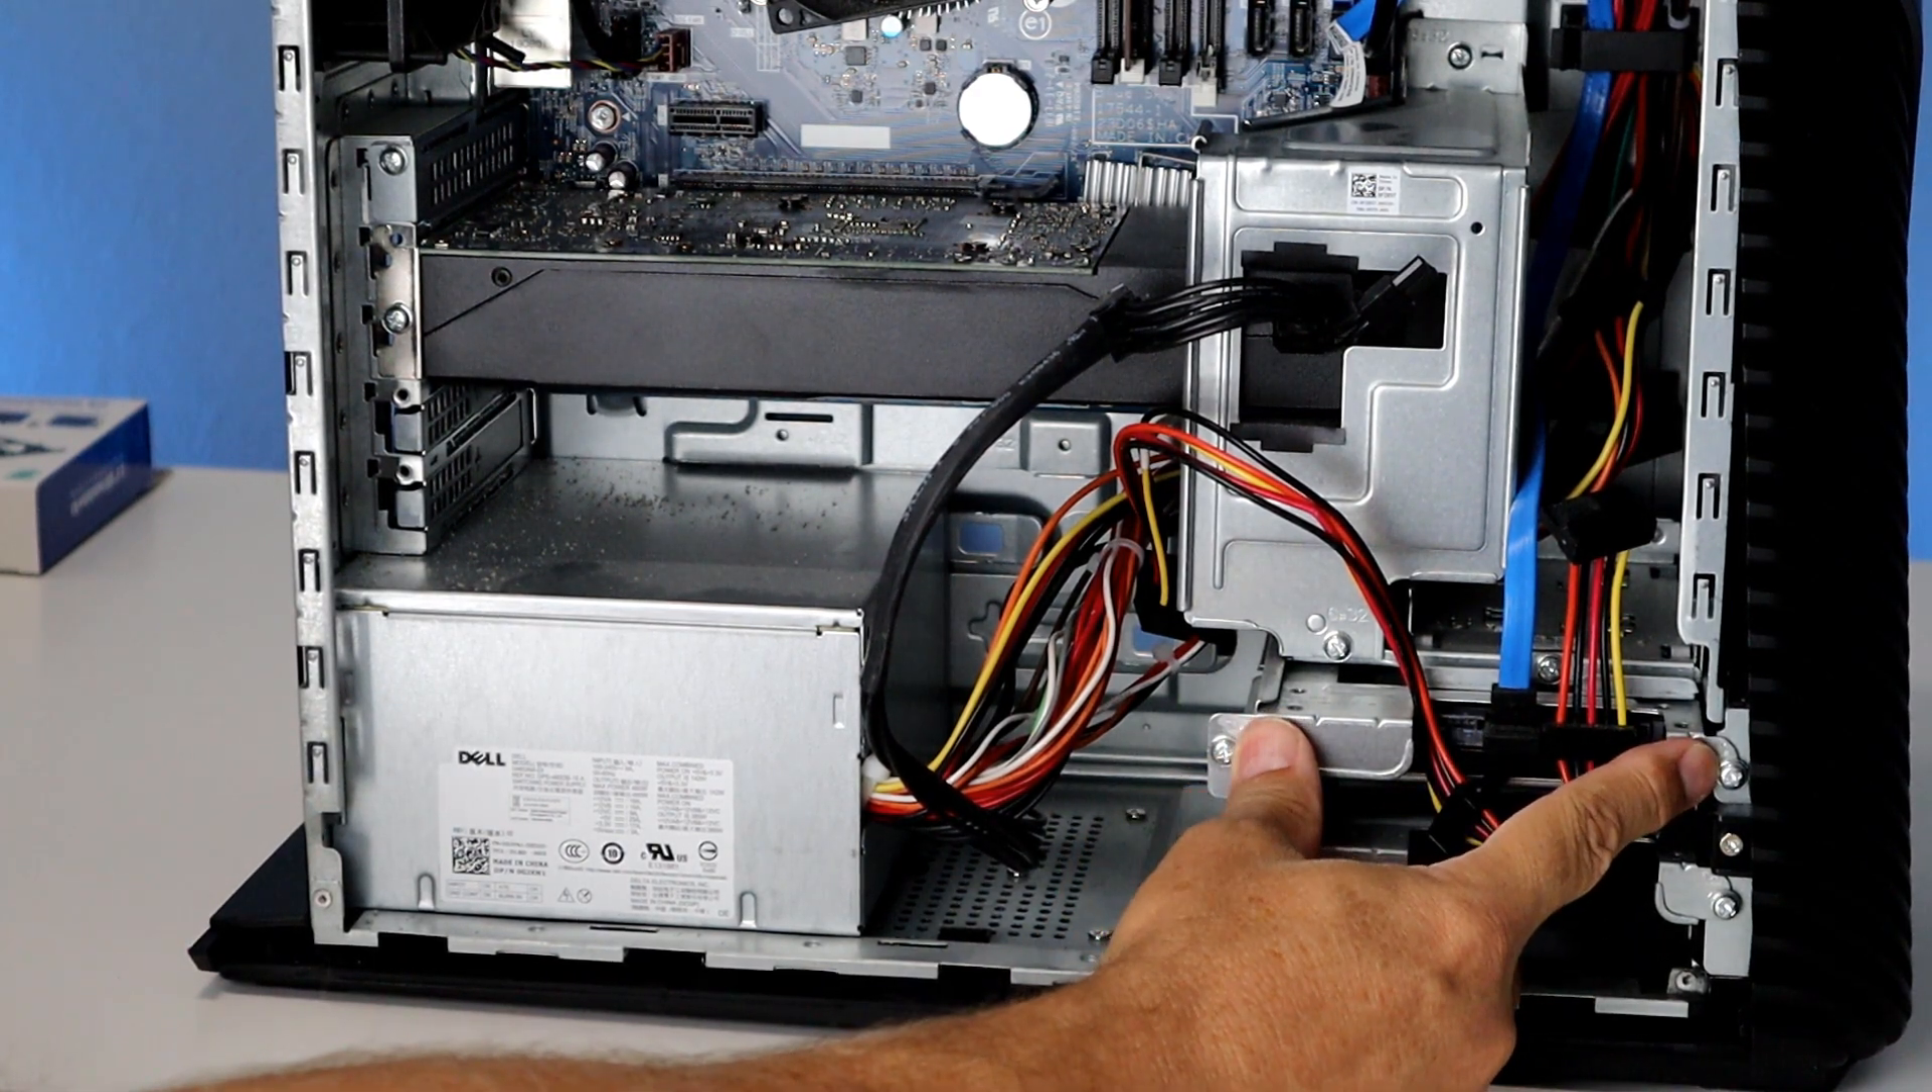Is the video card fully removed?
No.